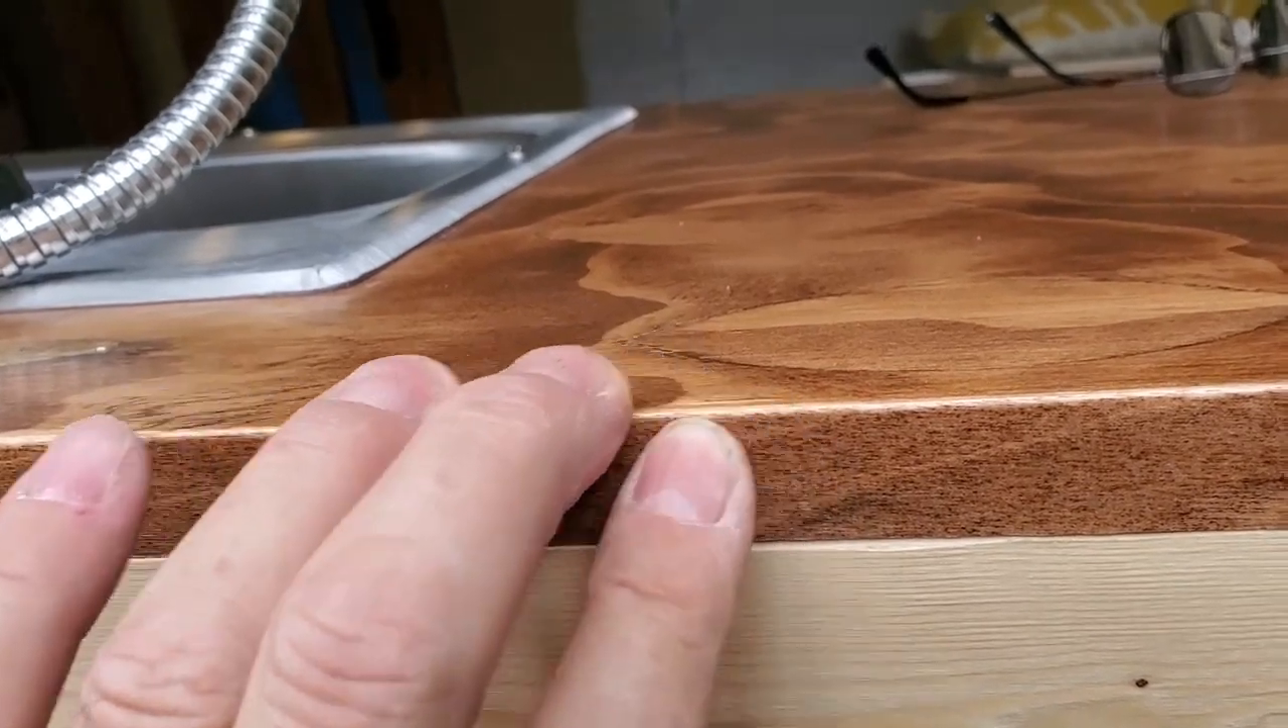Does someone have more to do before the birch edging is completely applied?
No.